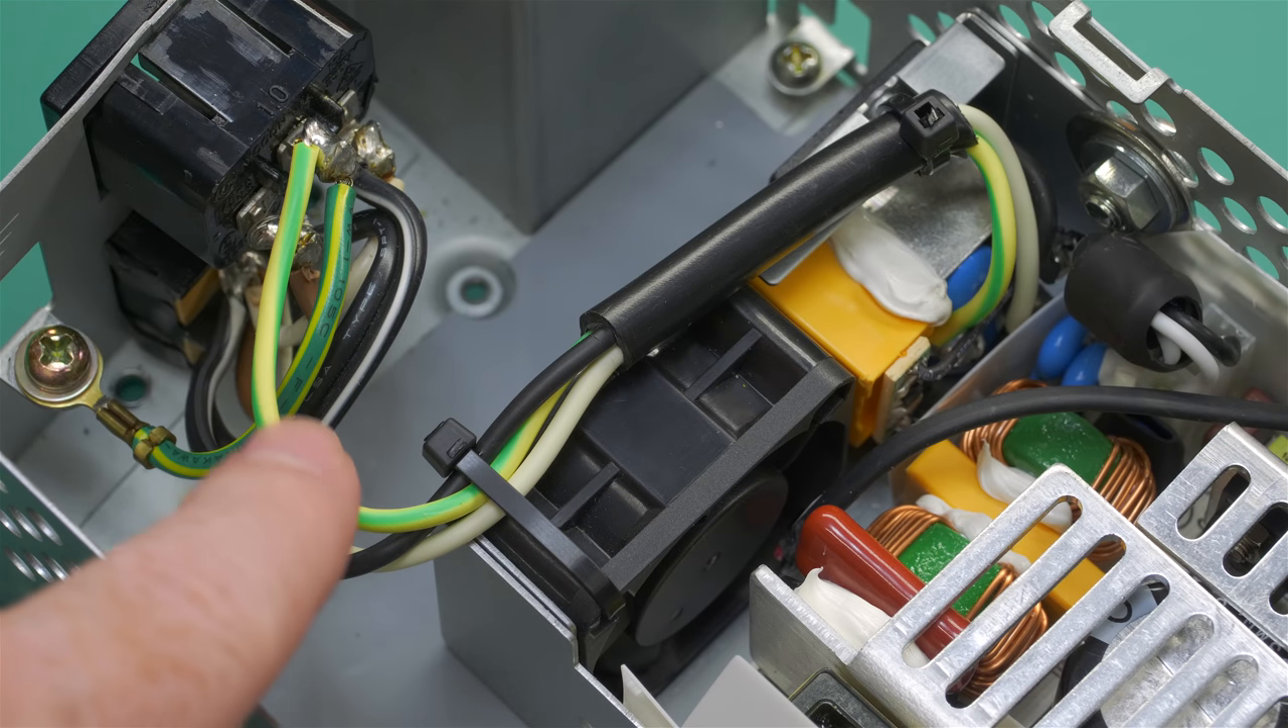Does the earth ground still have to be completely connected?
No.